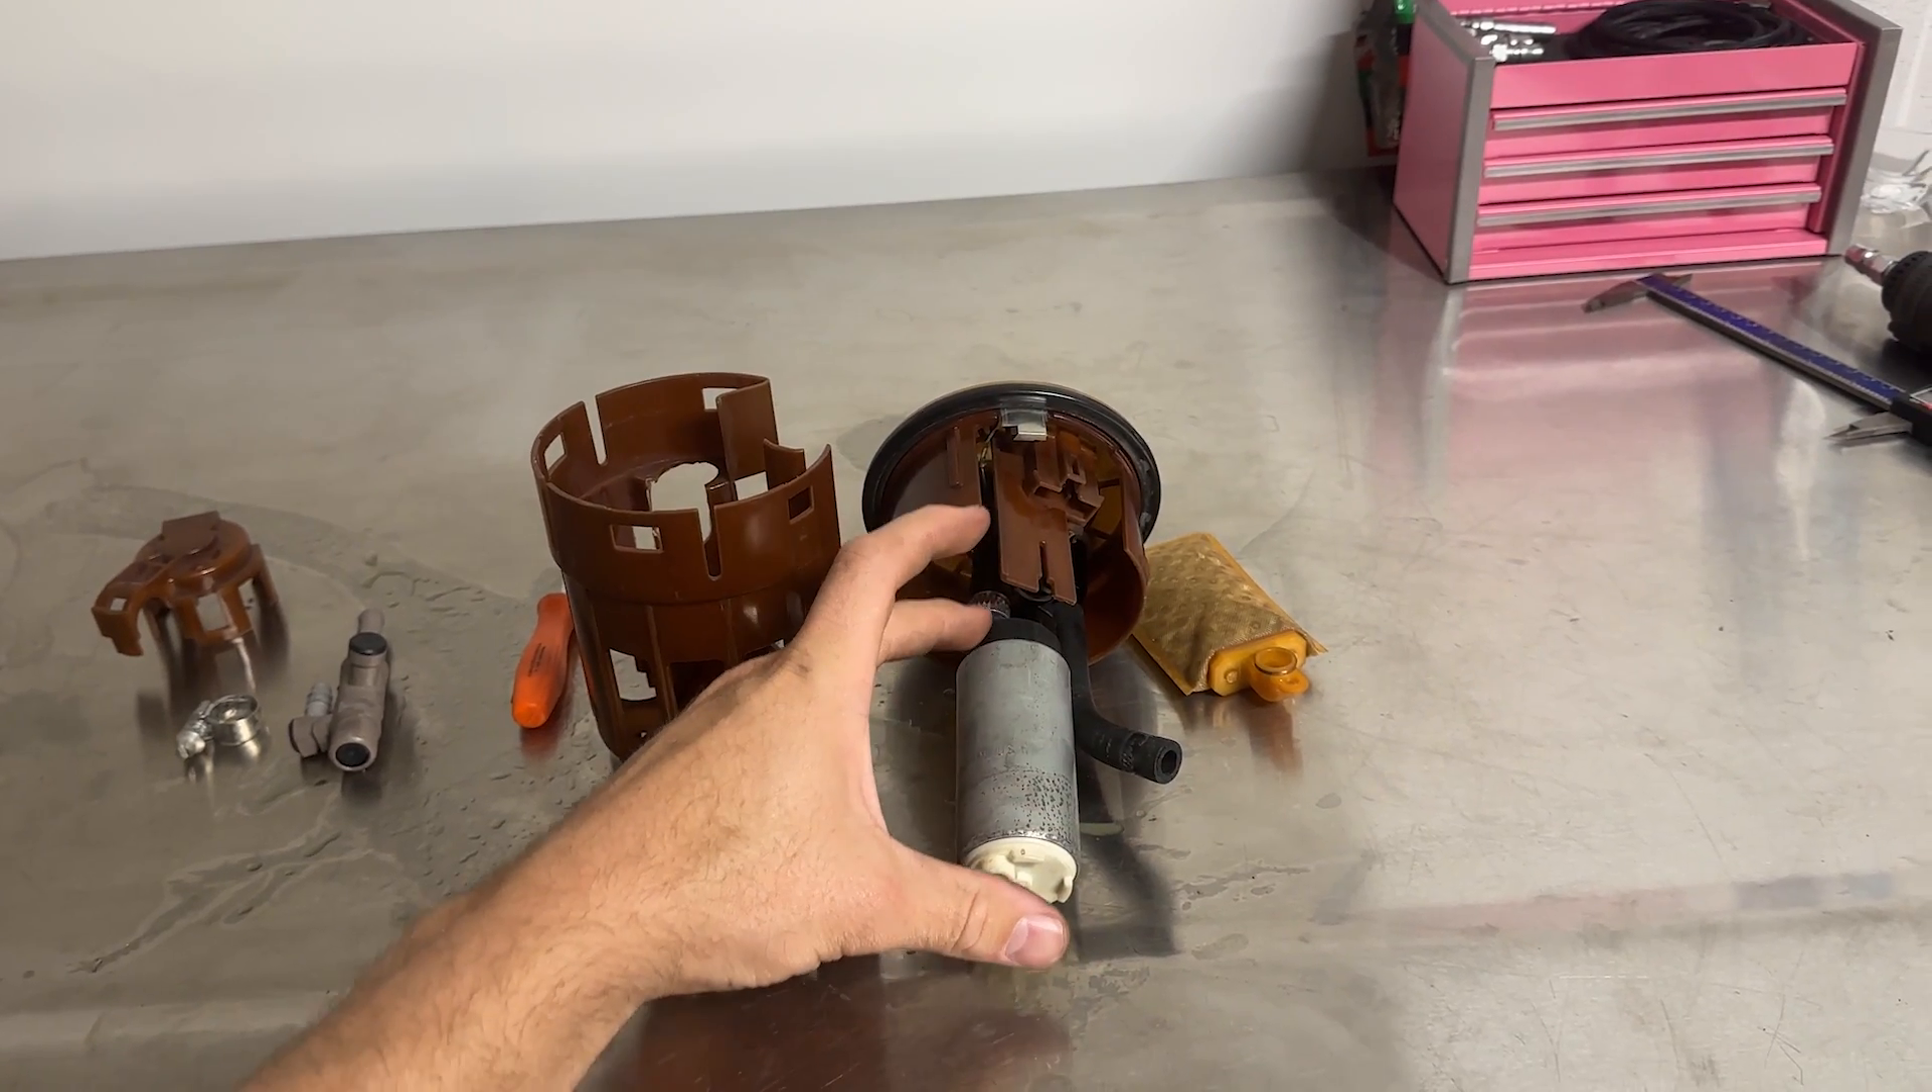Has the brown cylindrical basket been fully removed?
Yes.